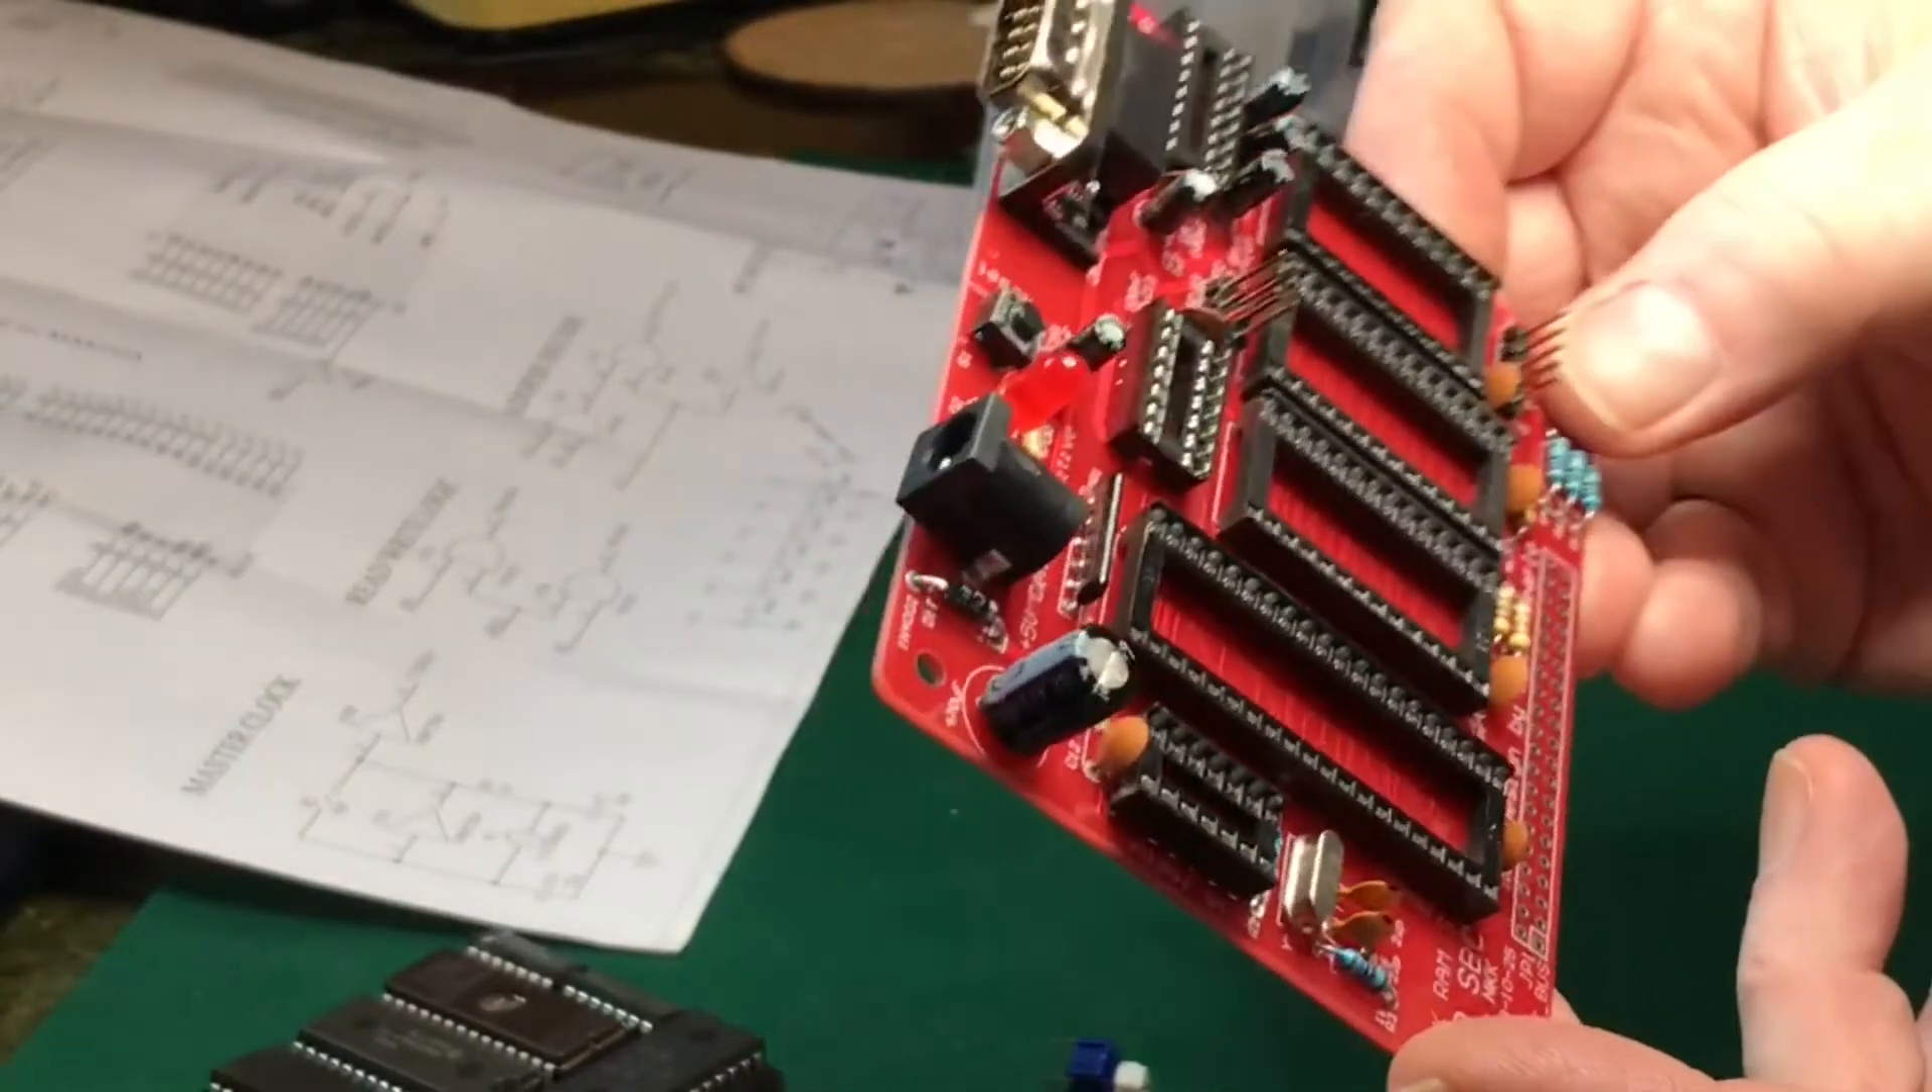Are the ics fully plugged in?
No.